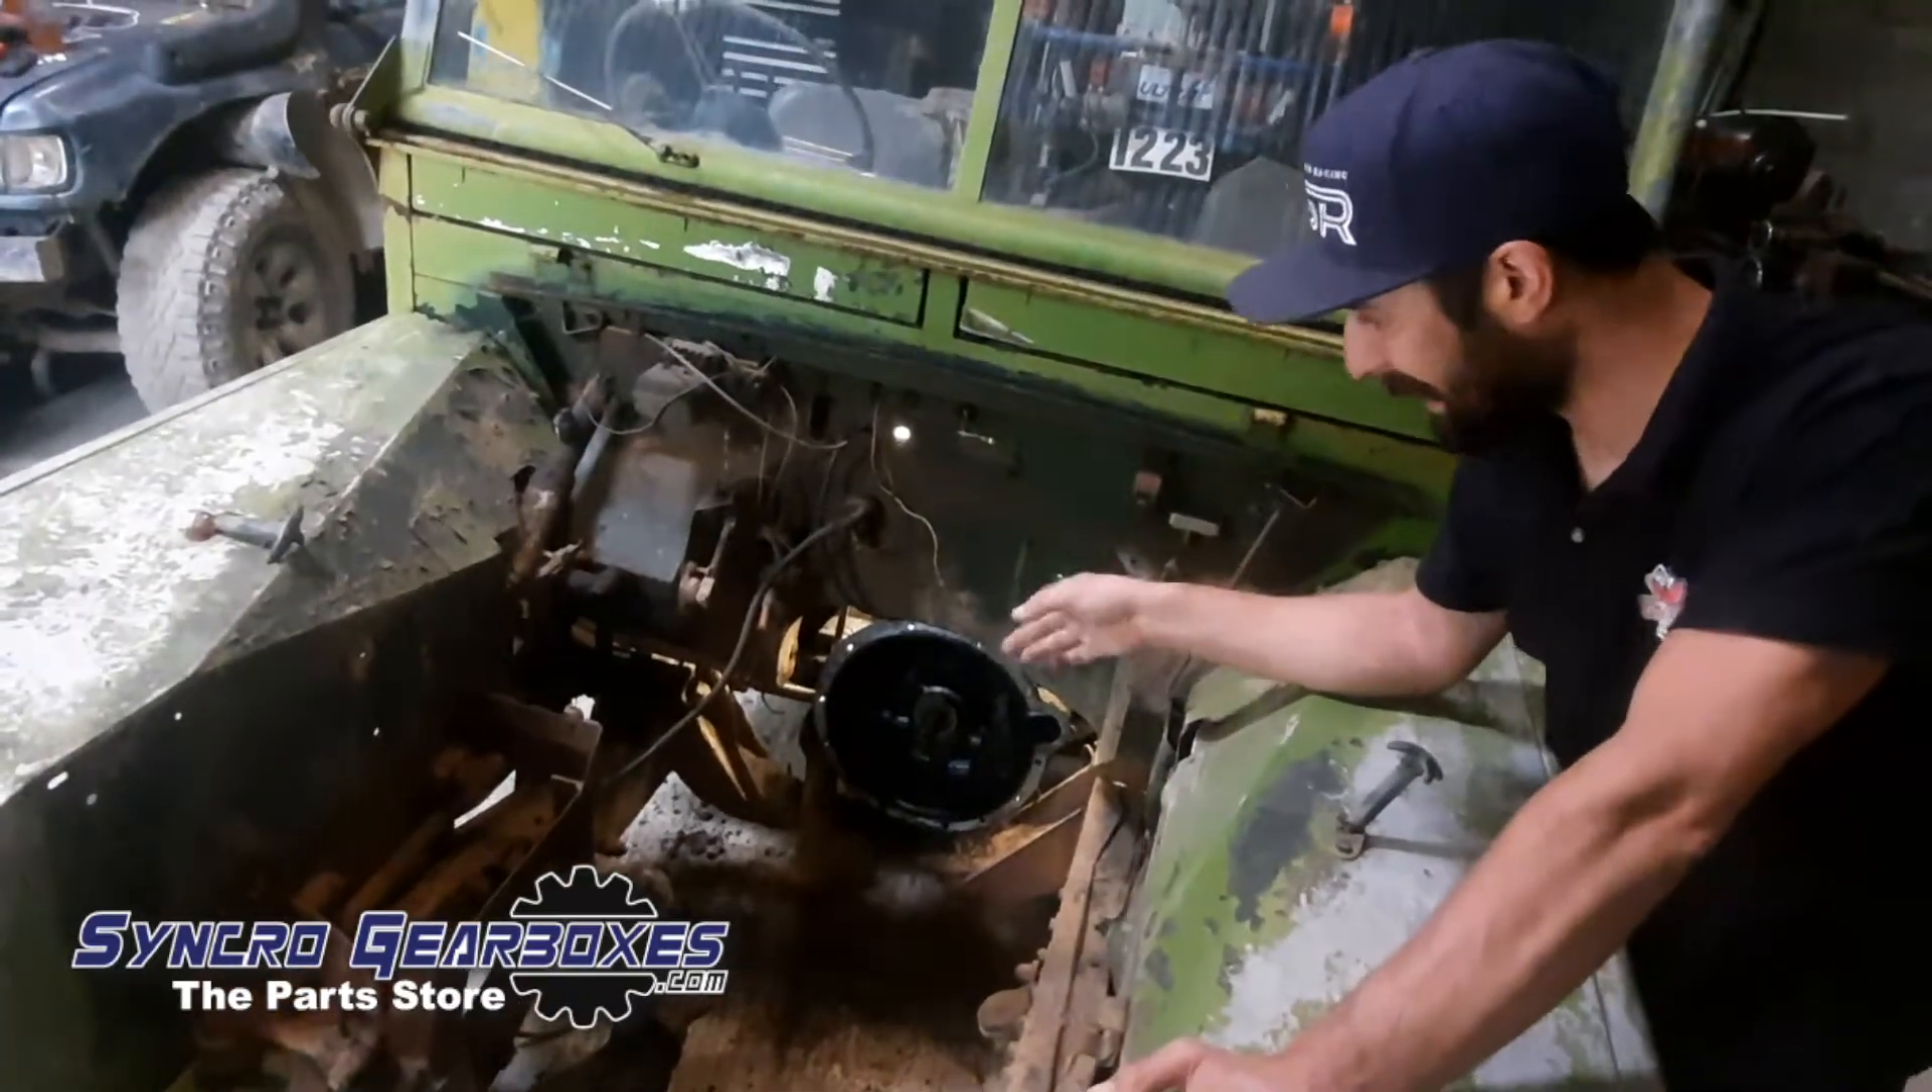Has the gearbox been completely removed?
No.